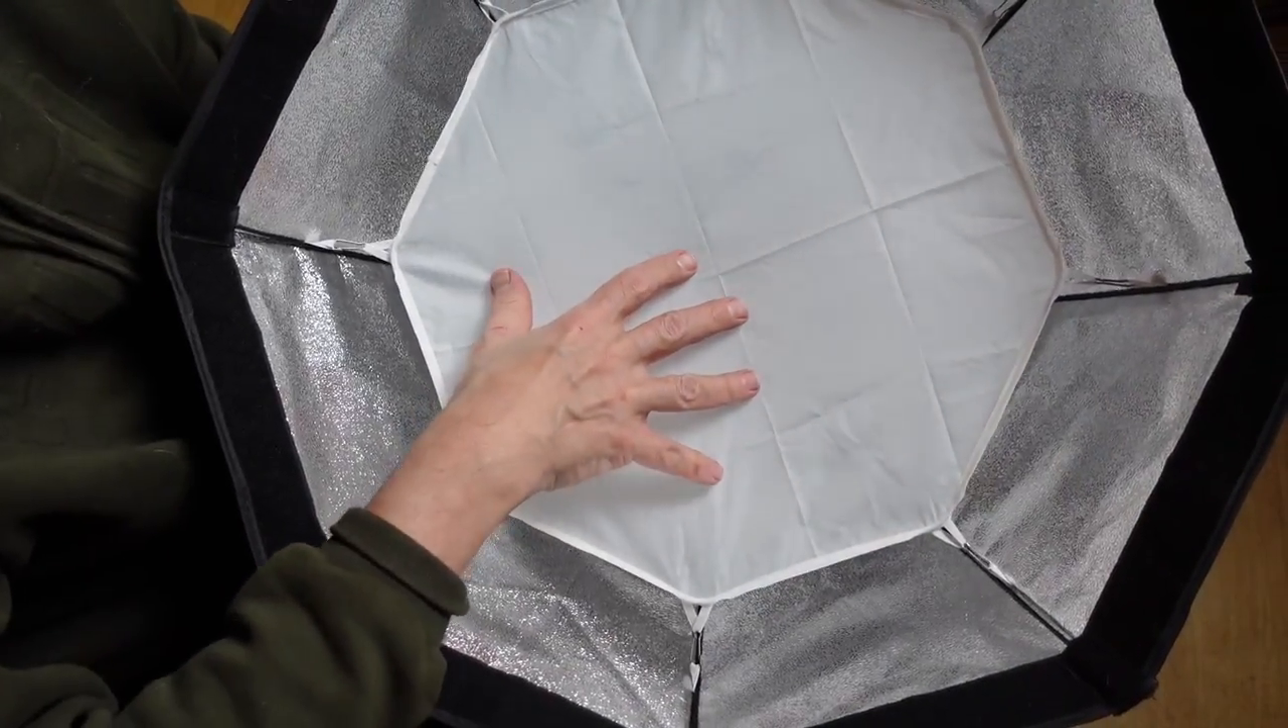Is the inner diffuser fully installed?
Yes.